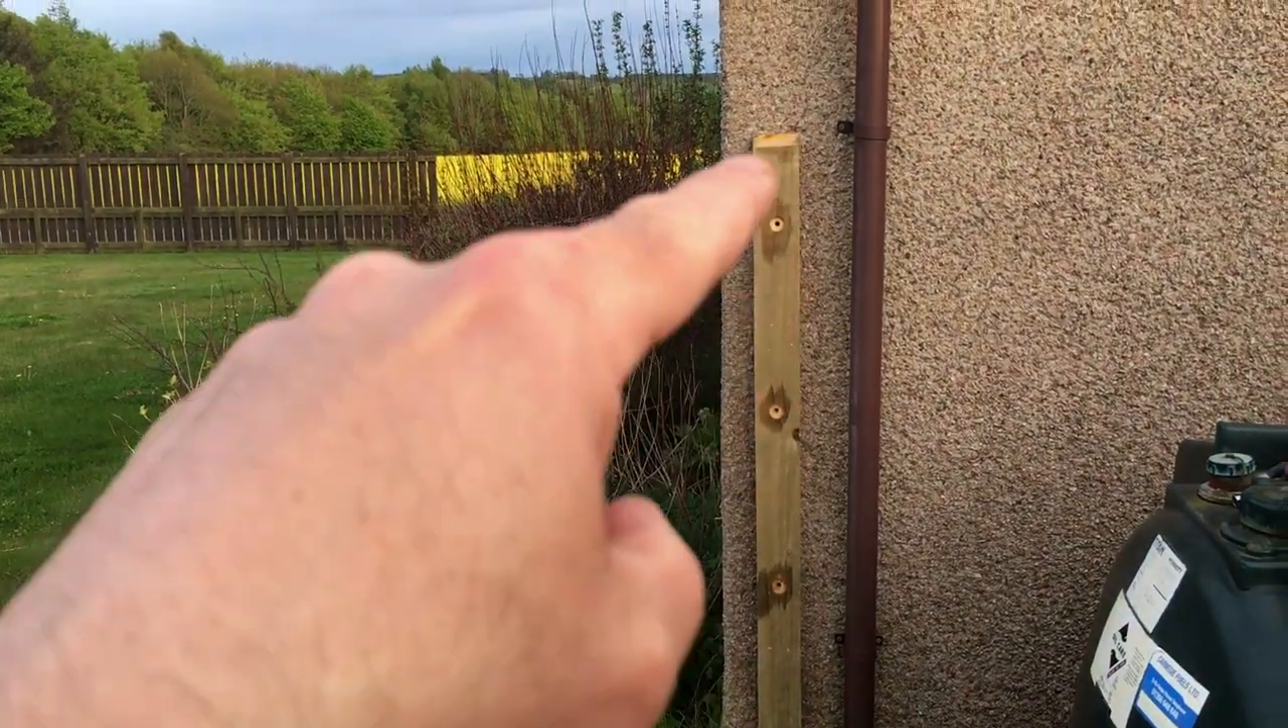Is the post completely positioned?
Yes.